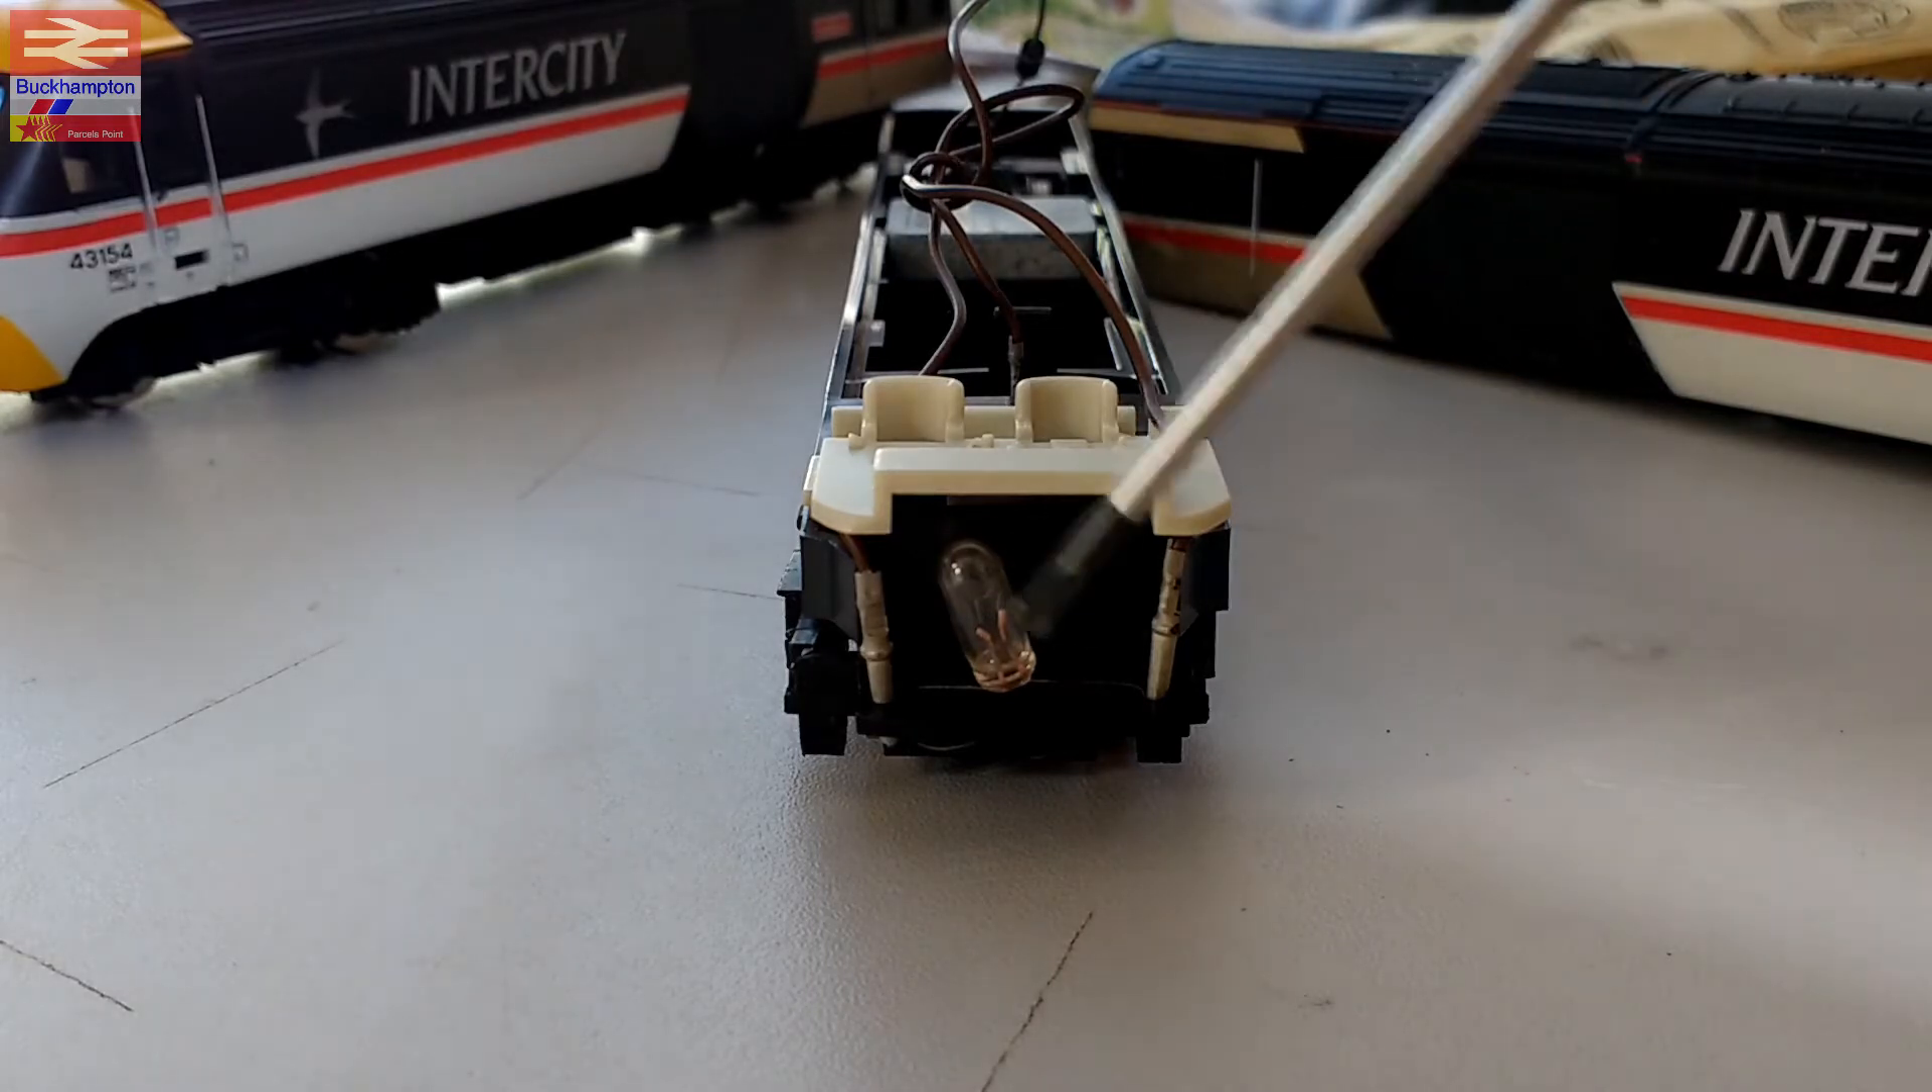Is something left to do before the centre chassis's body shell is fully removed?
No.